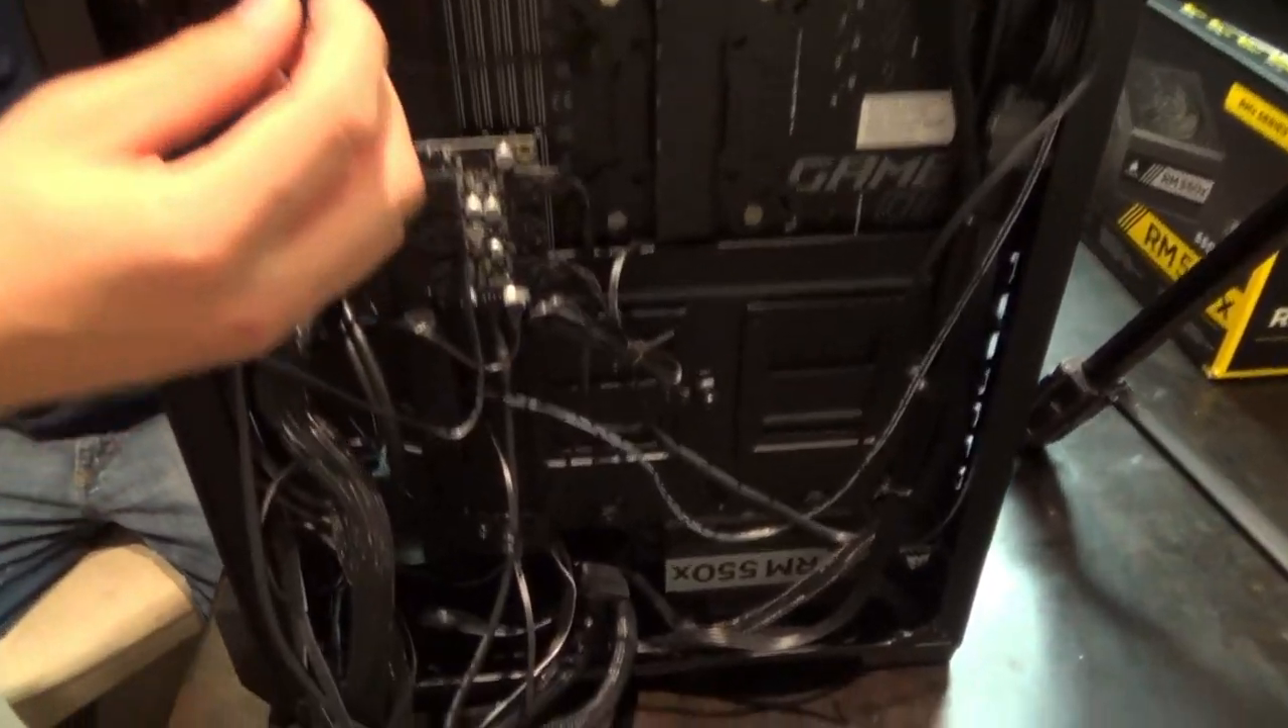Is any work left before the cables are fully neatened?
Yes.